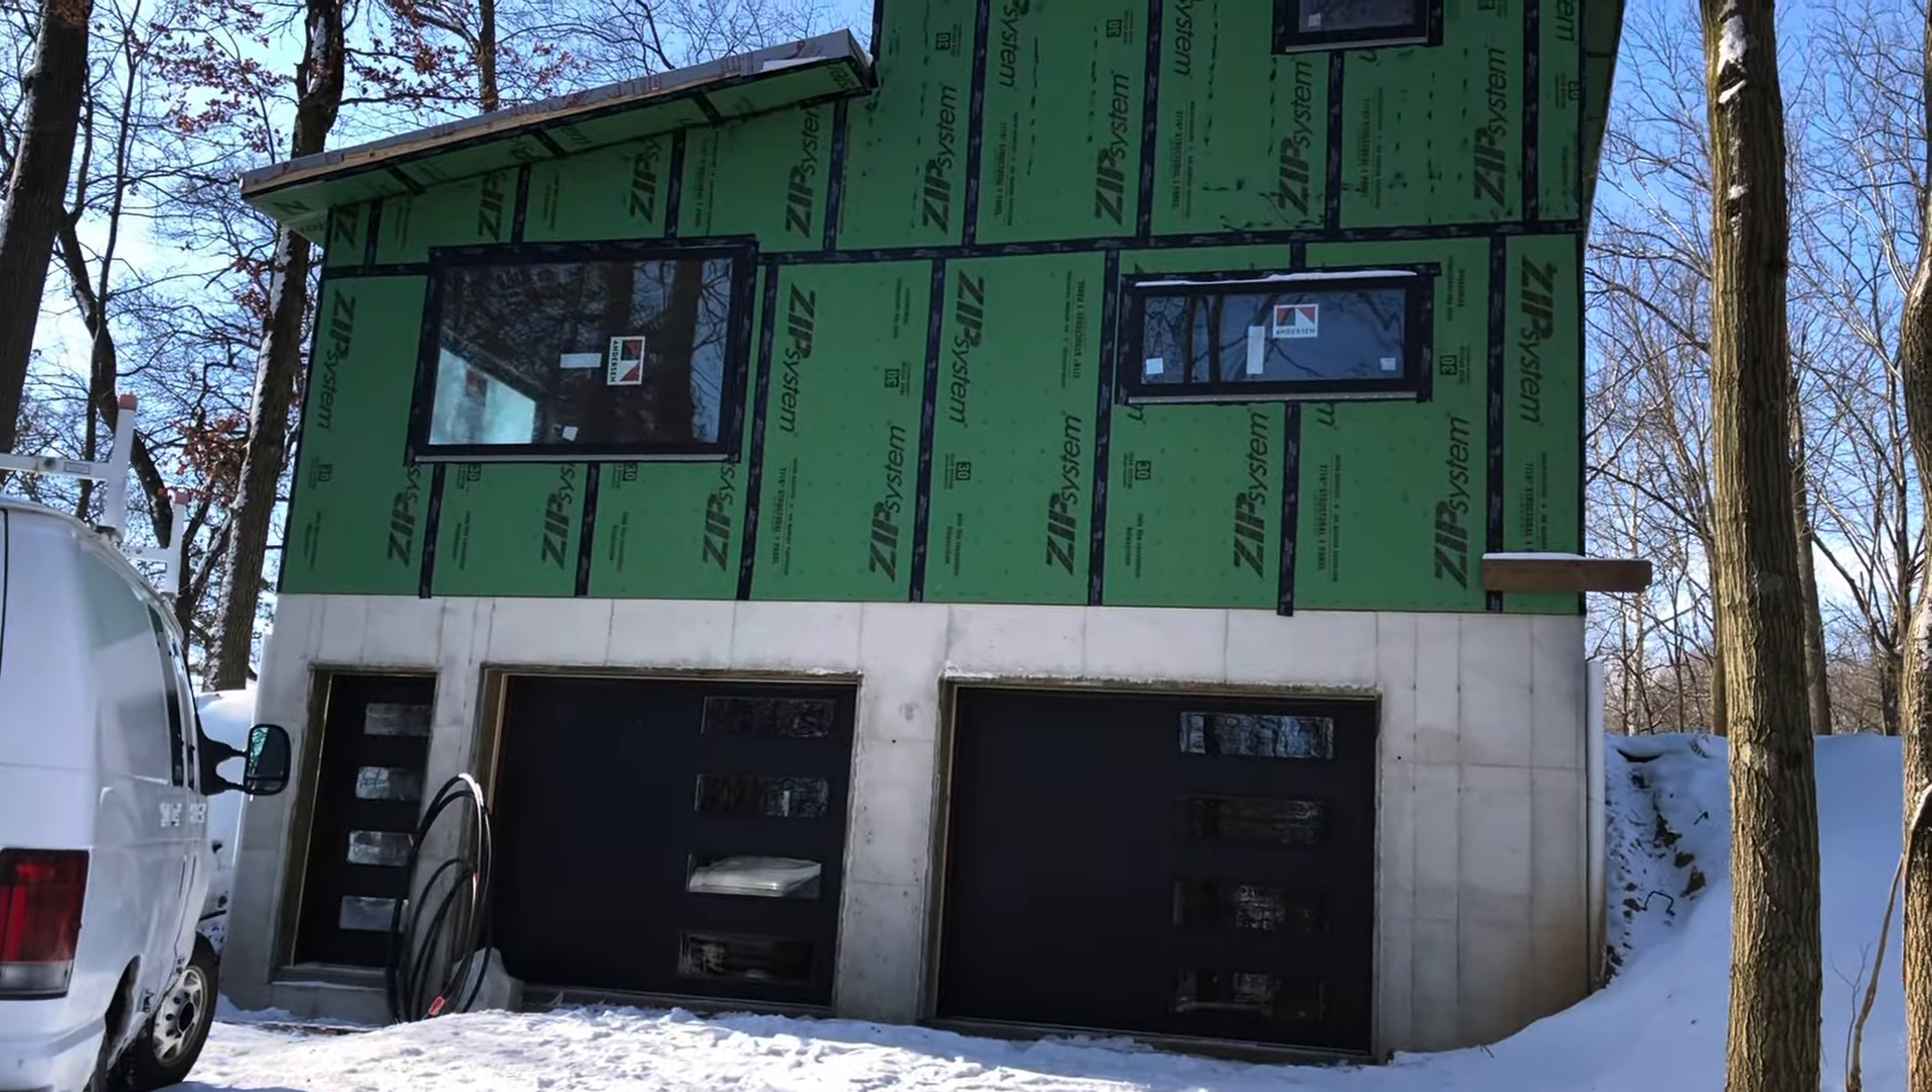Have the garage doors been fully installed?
Yes.